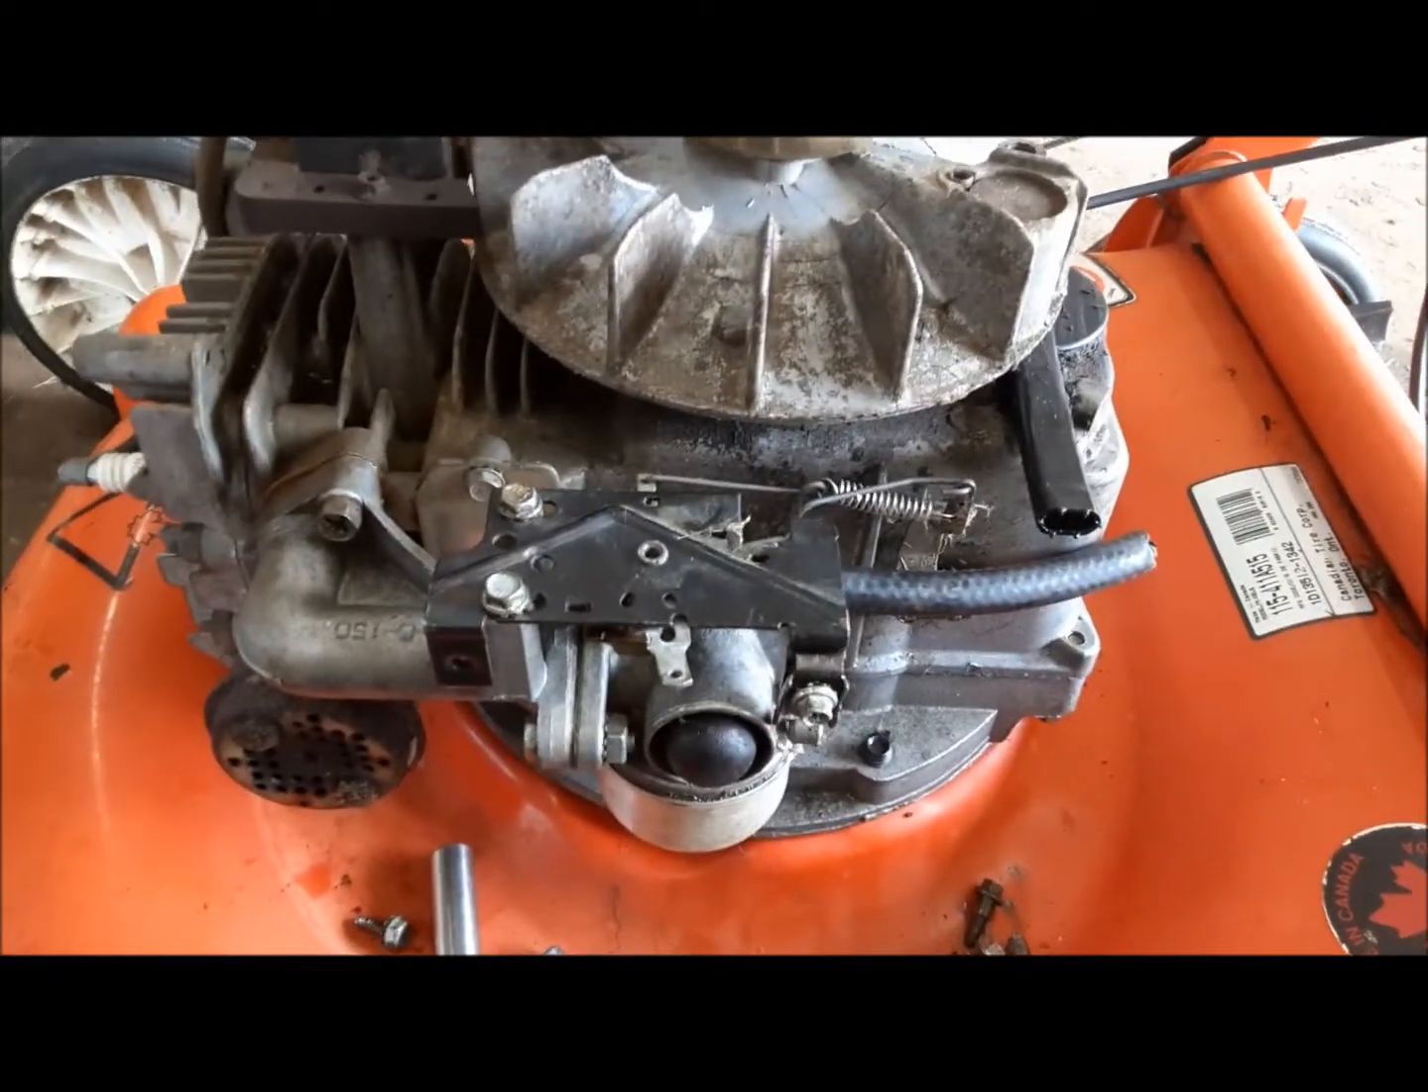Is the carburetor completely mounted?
Yes.